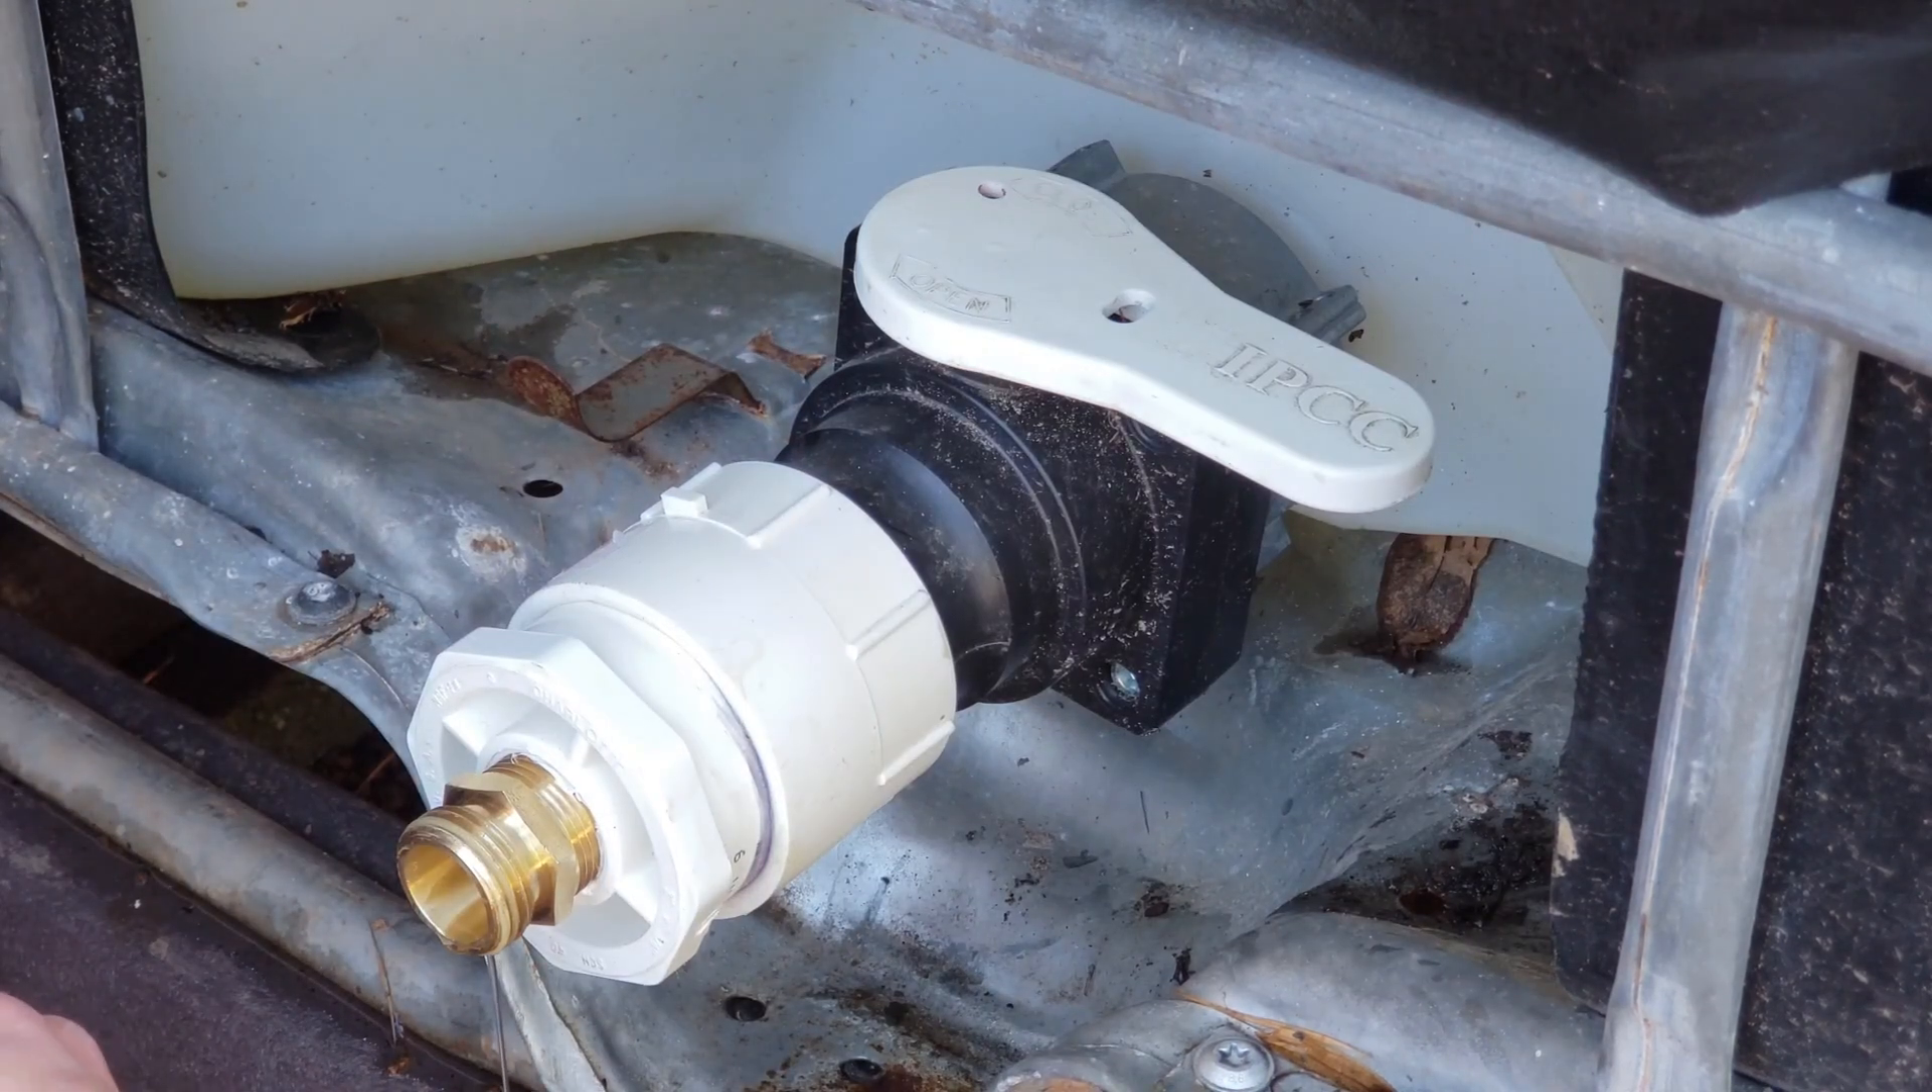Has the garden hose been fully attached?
No.